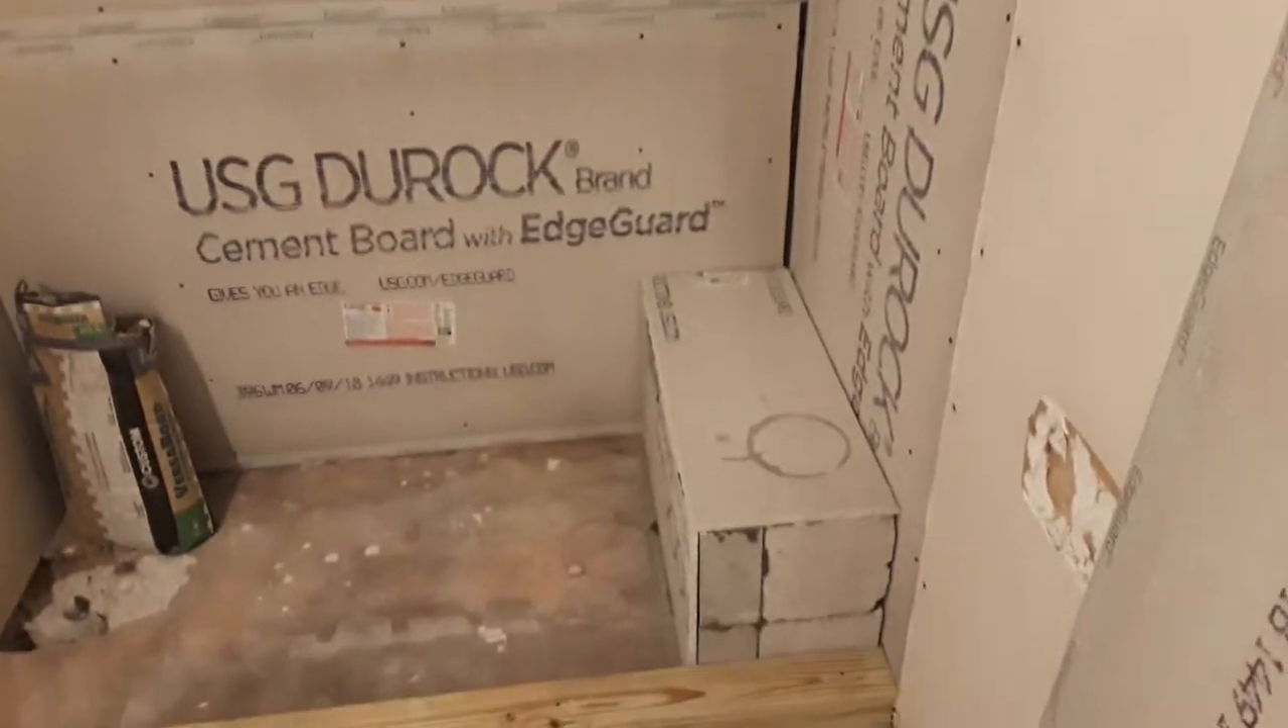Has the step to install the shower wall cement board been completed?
Yes.